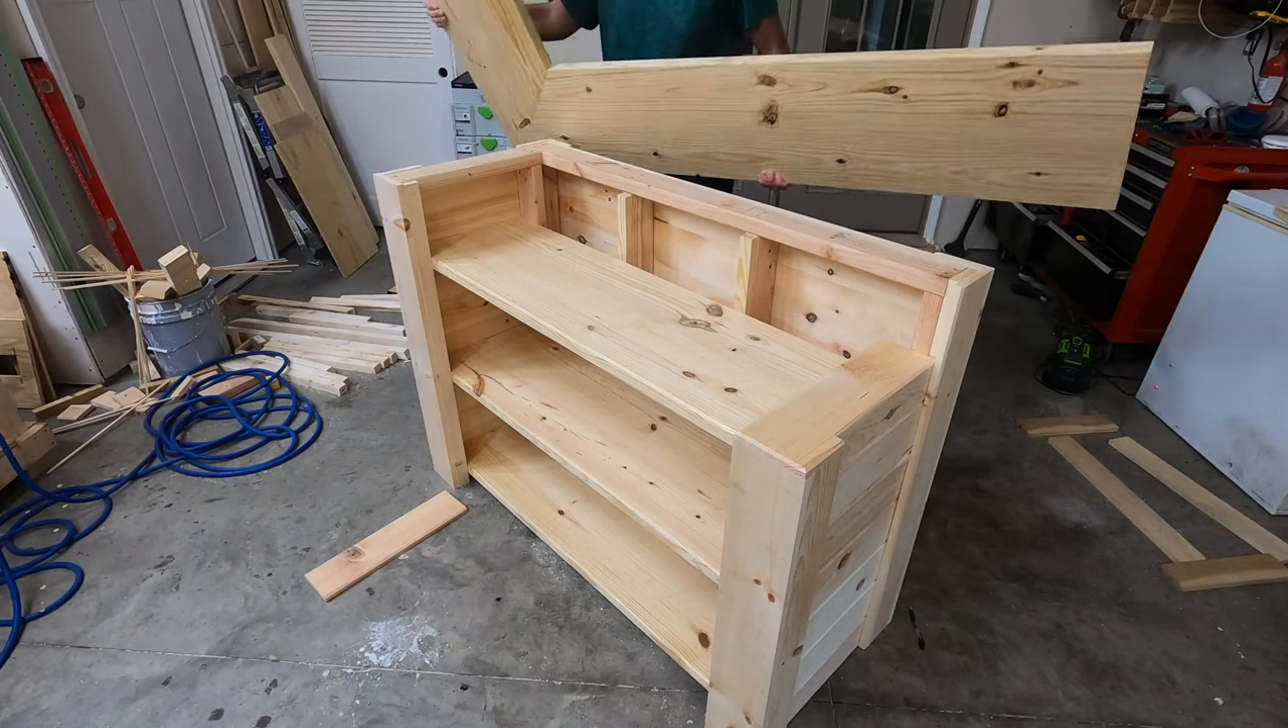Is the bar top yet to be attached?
Yes.